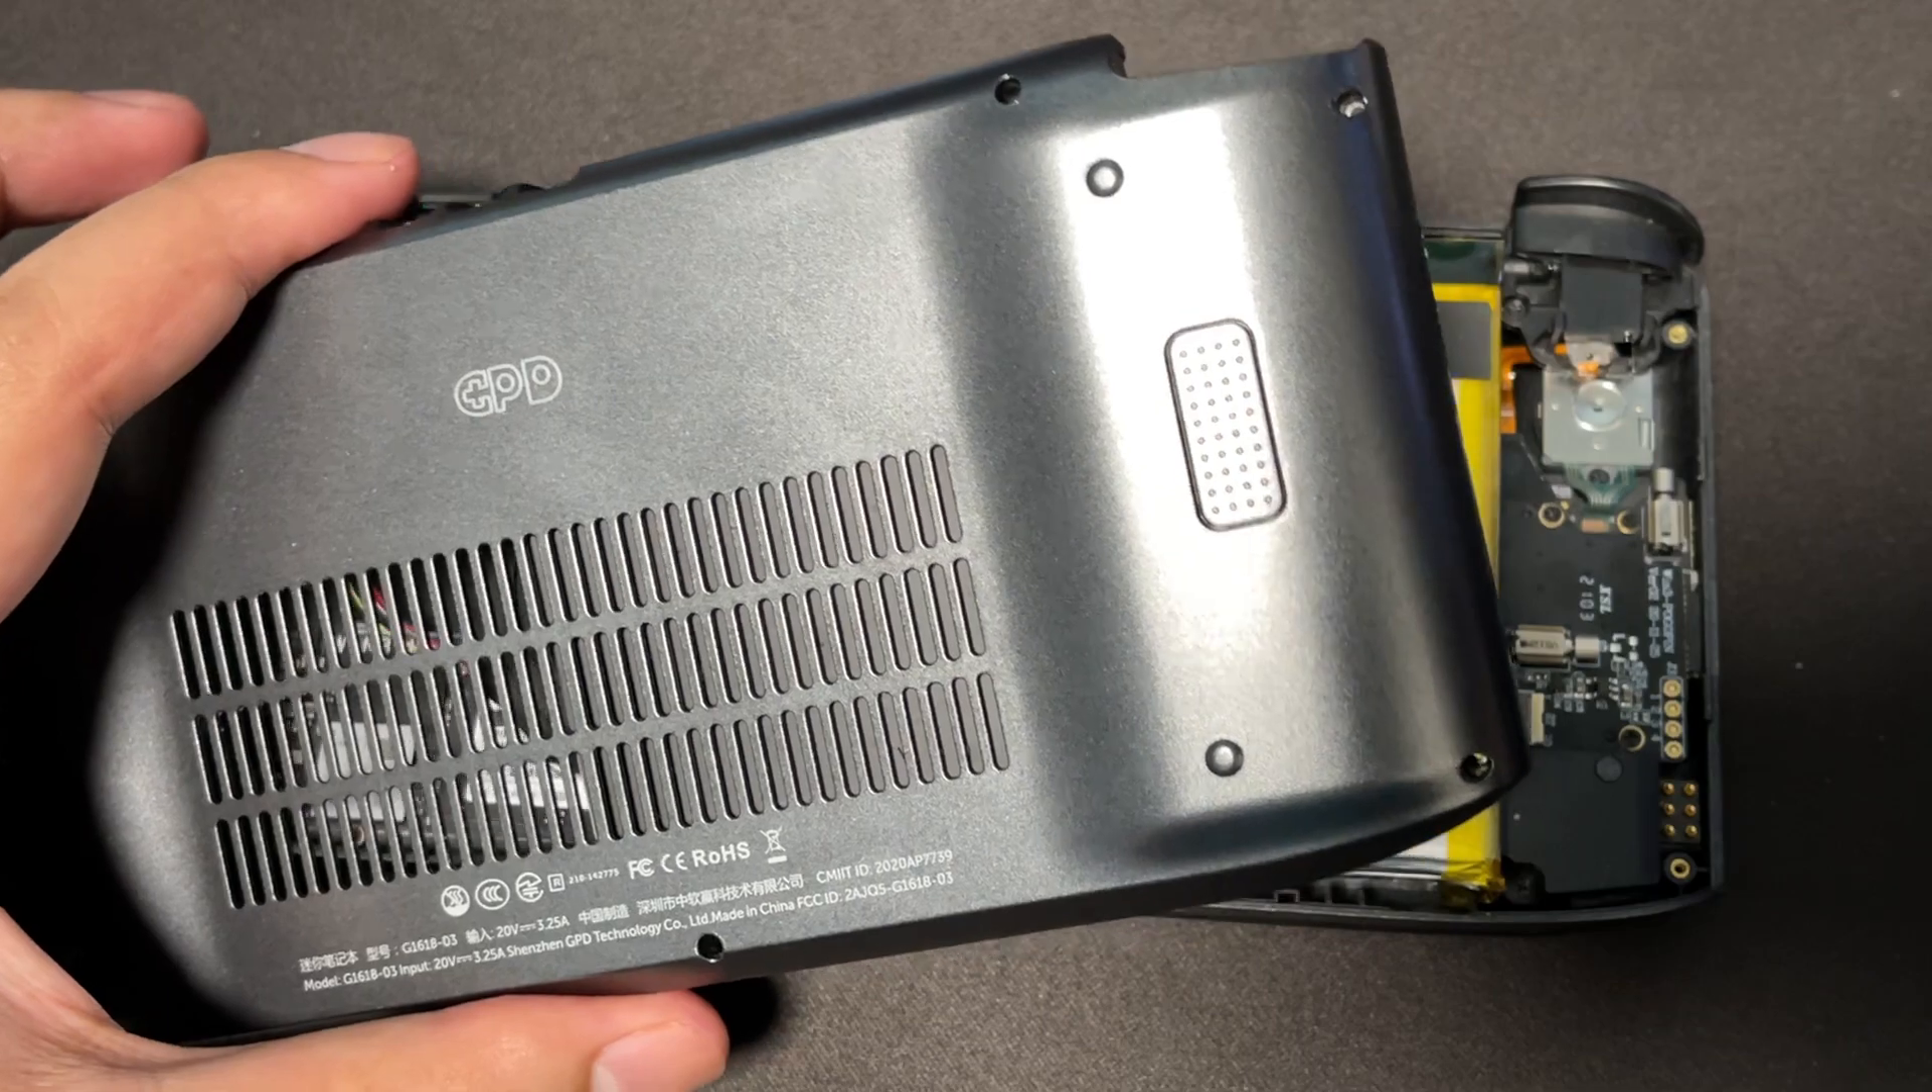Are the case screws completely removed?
Yes.